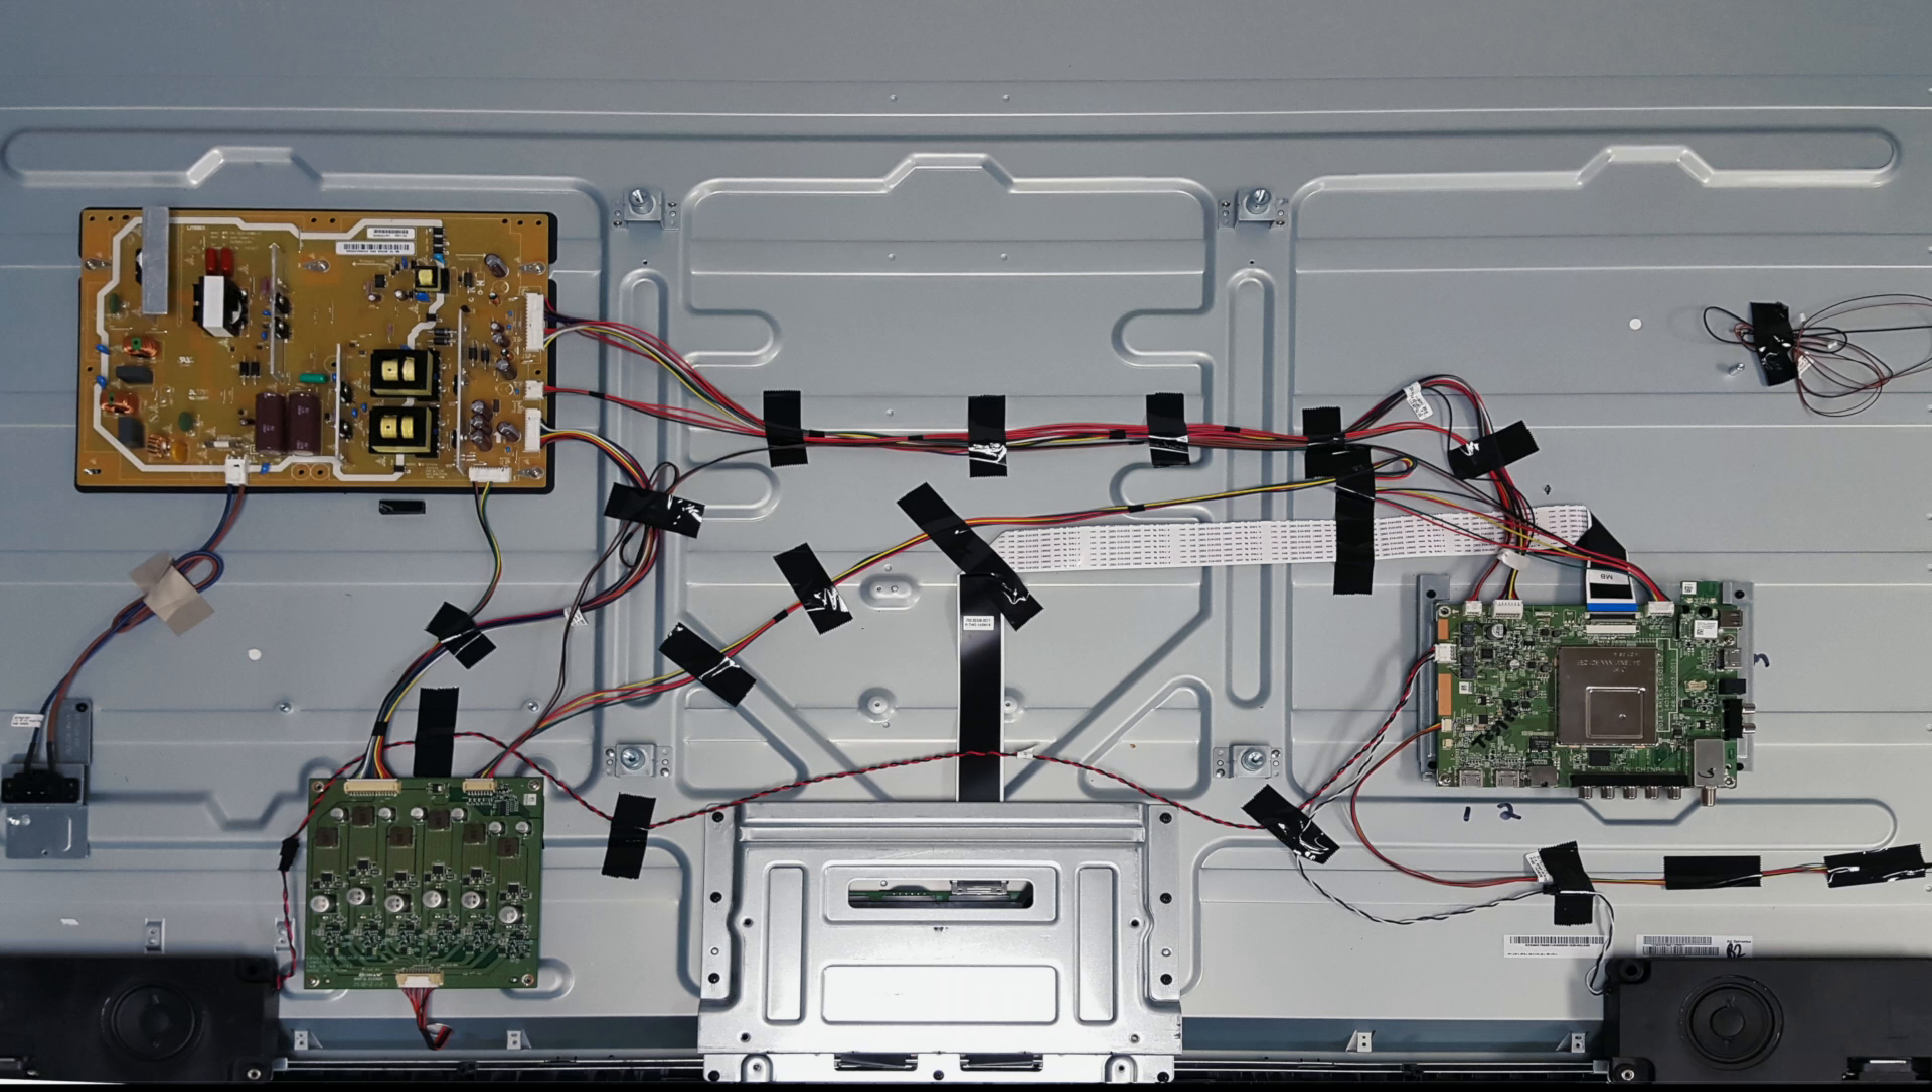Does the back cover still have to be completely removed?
No.